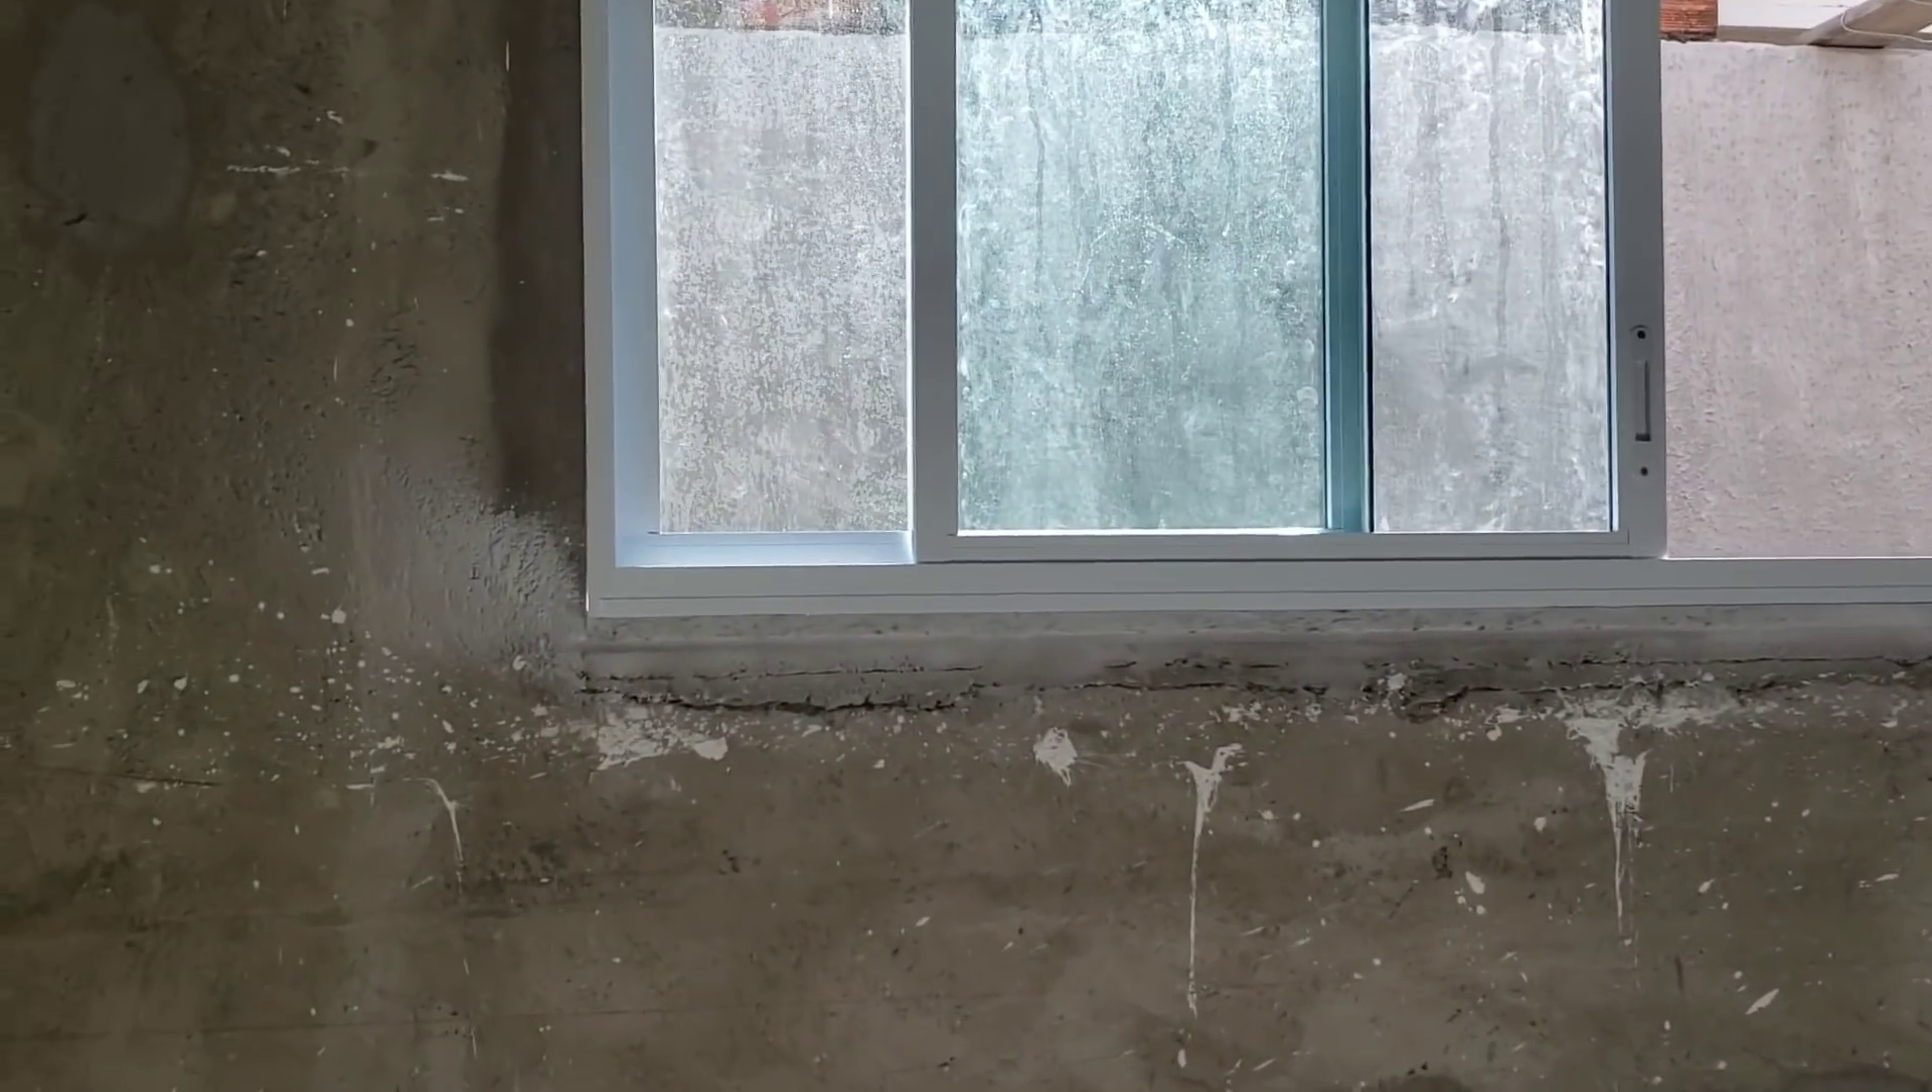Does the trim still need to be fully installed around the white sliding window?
Yes.